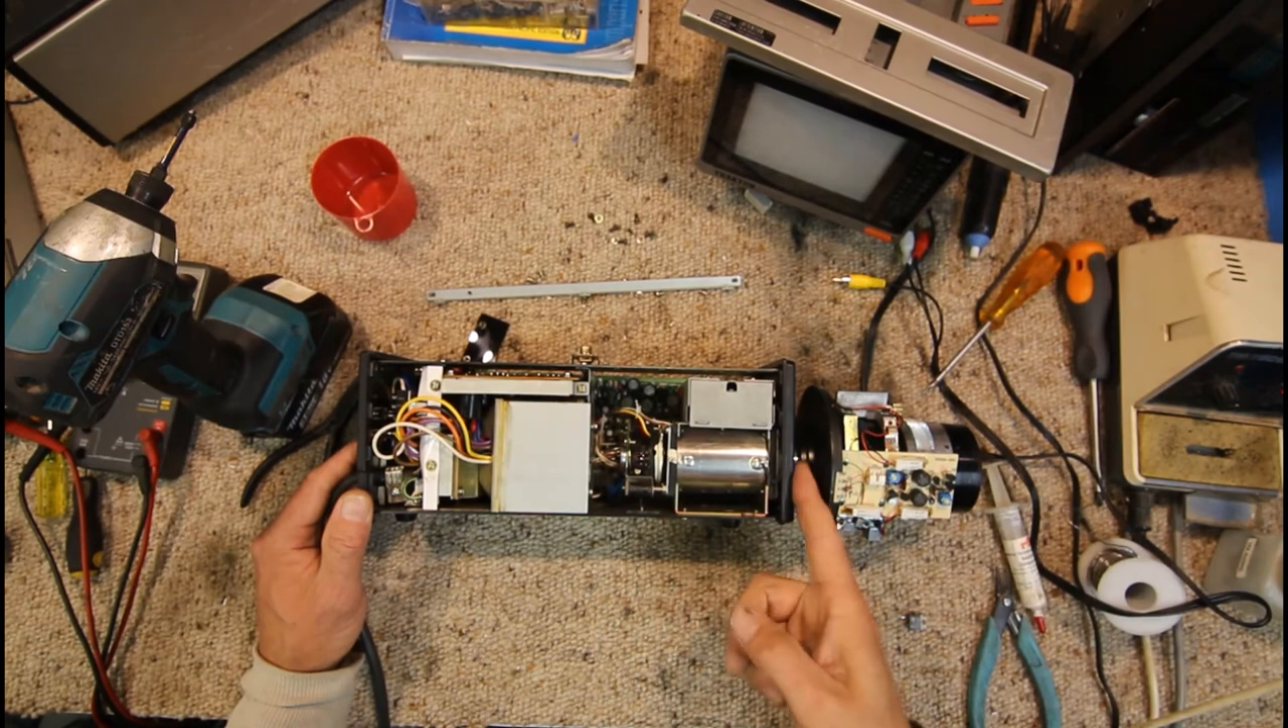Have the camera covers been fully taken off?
Yes.